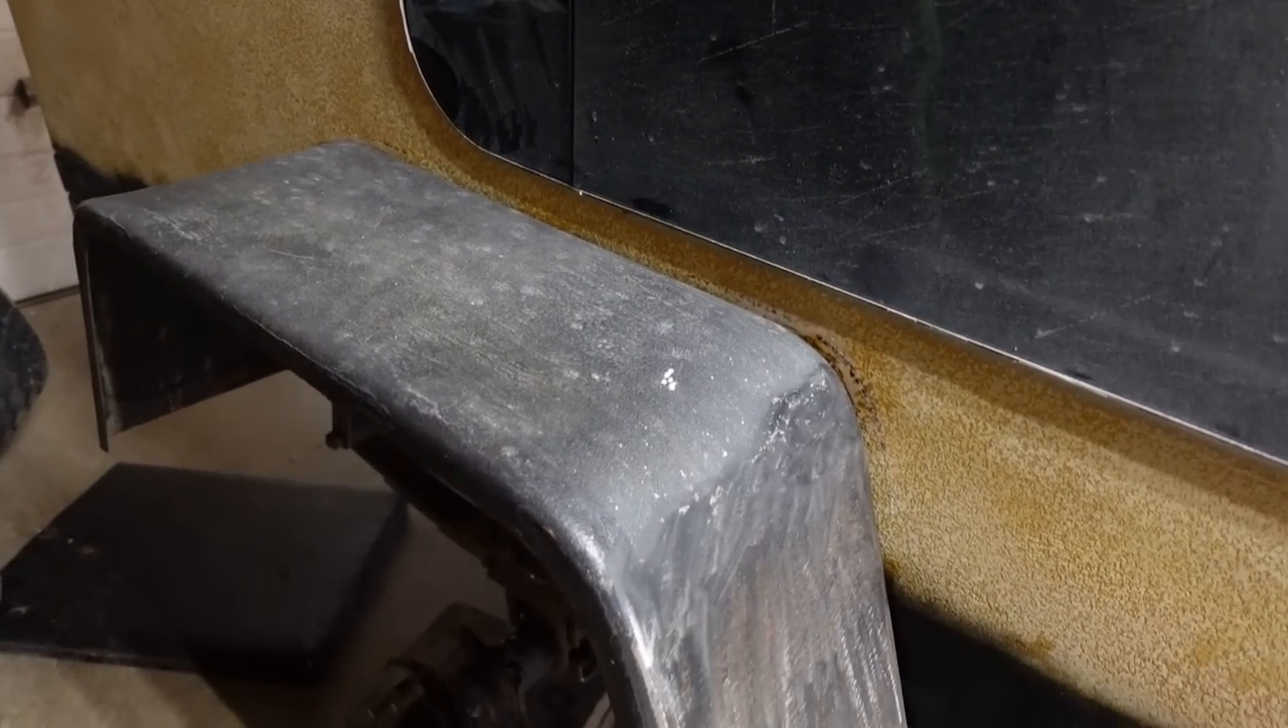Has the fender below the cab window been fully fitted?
Yes.